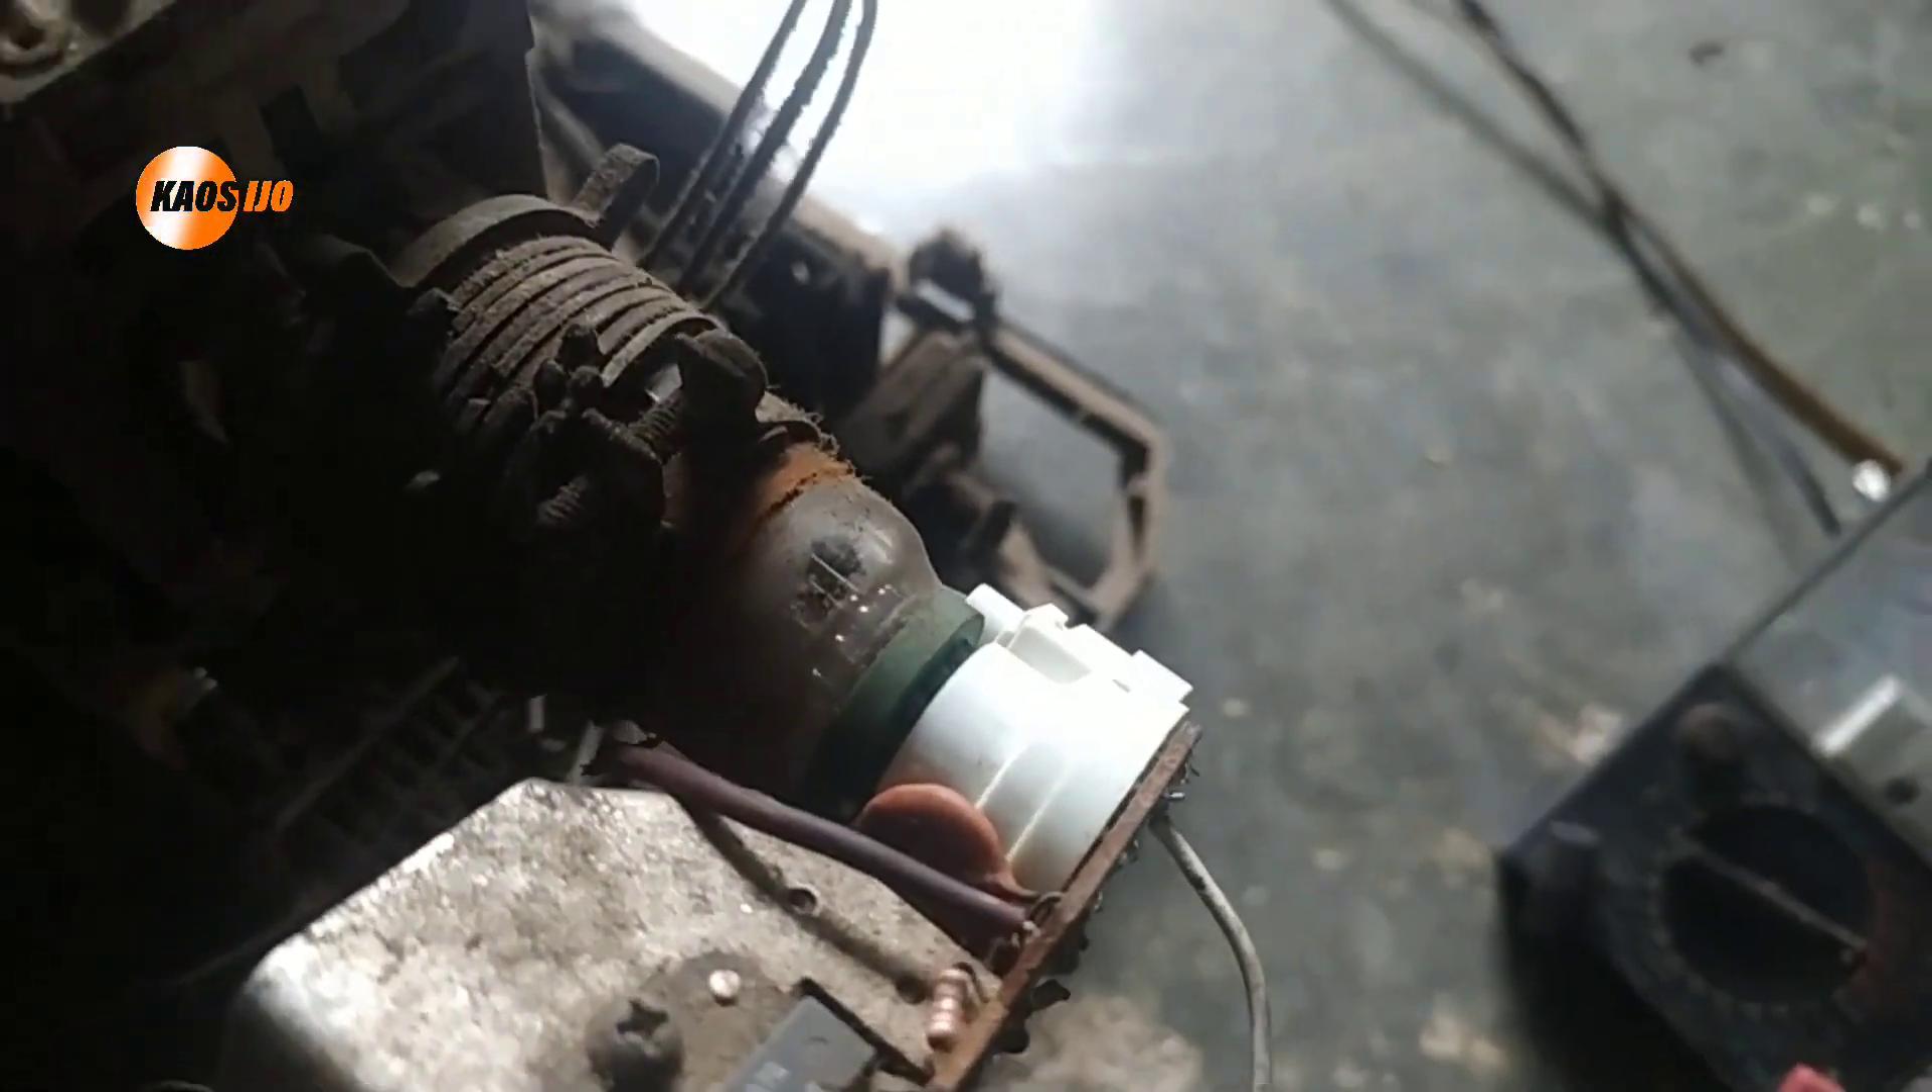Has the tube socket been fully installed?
Yes.